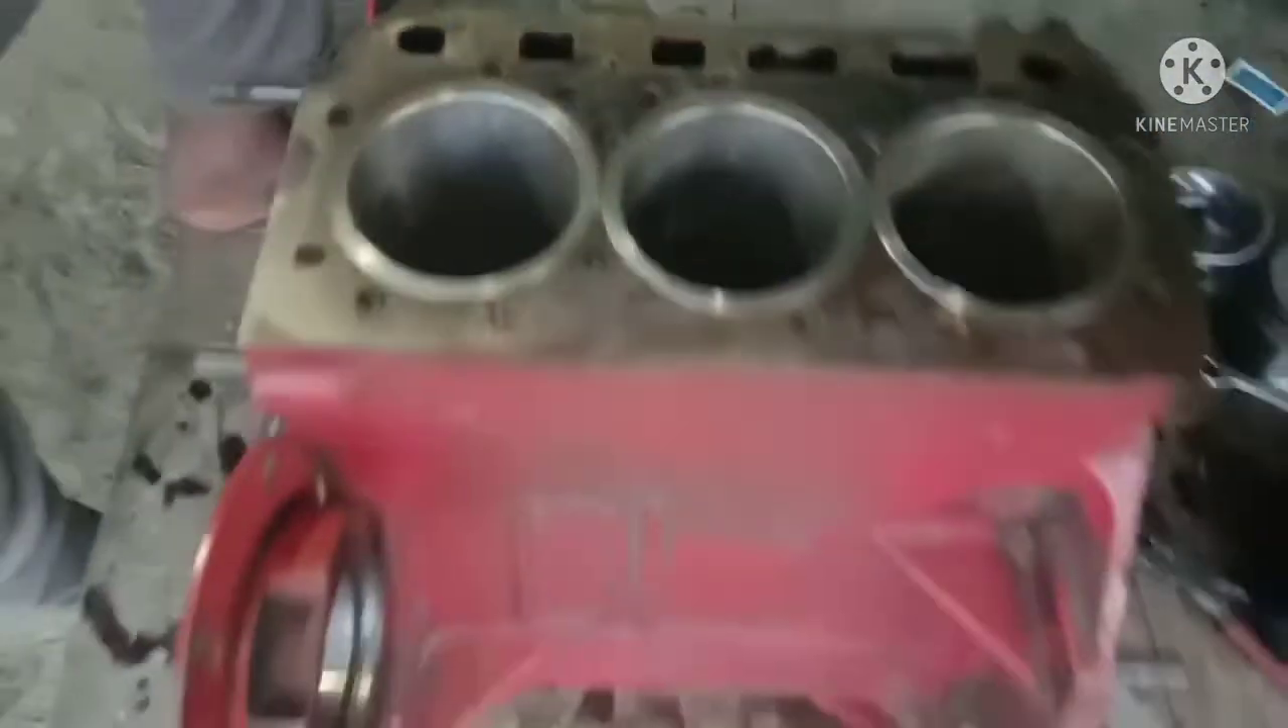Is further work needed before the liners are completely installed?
No.